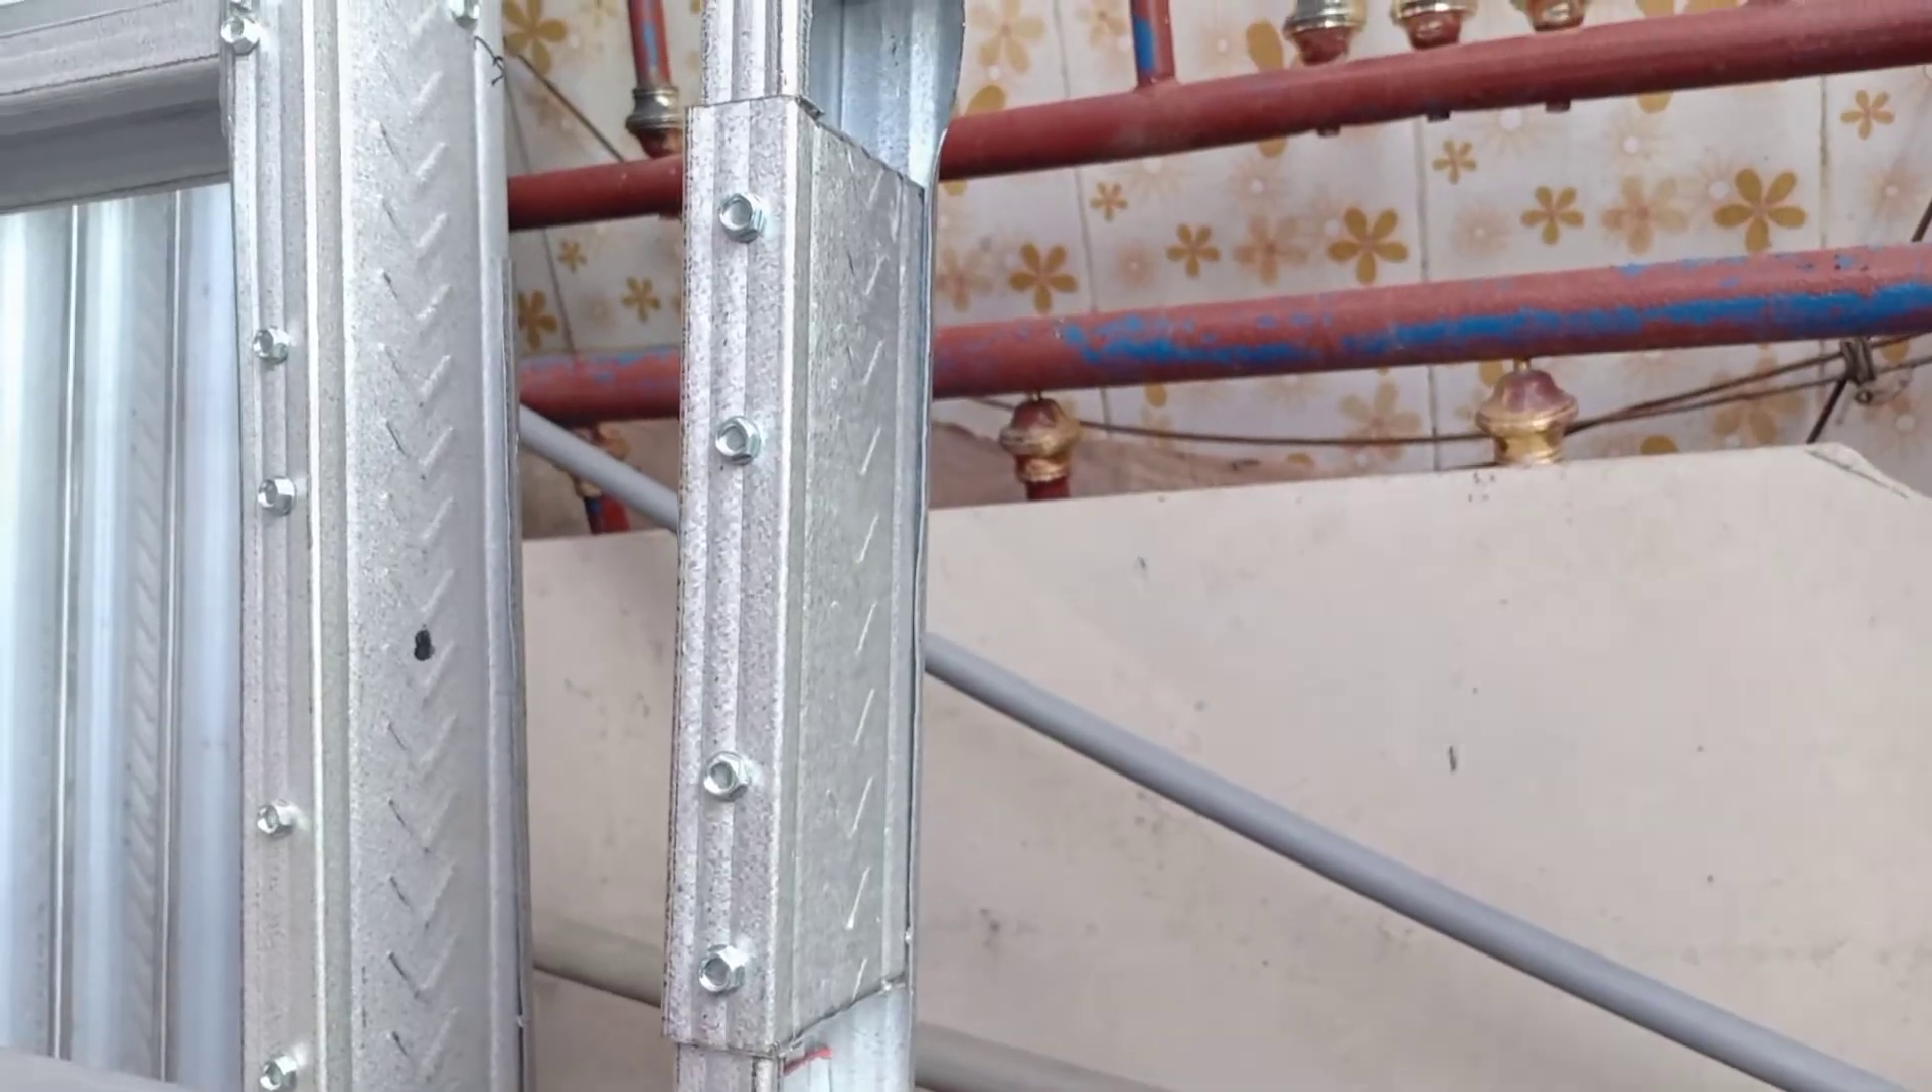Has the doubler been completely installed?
Yes.